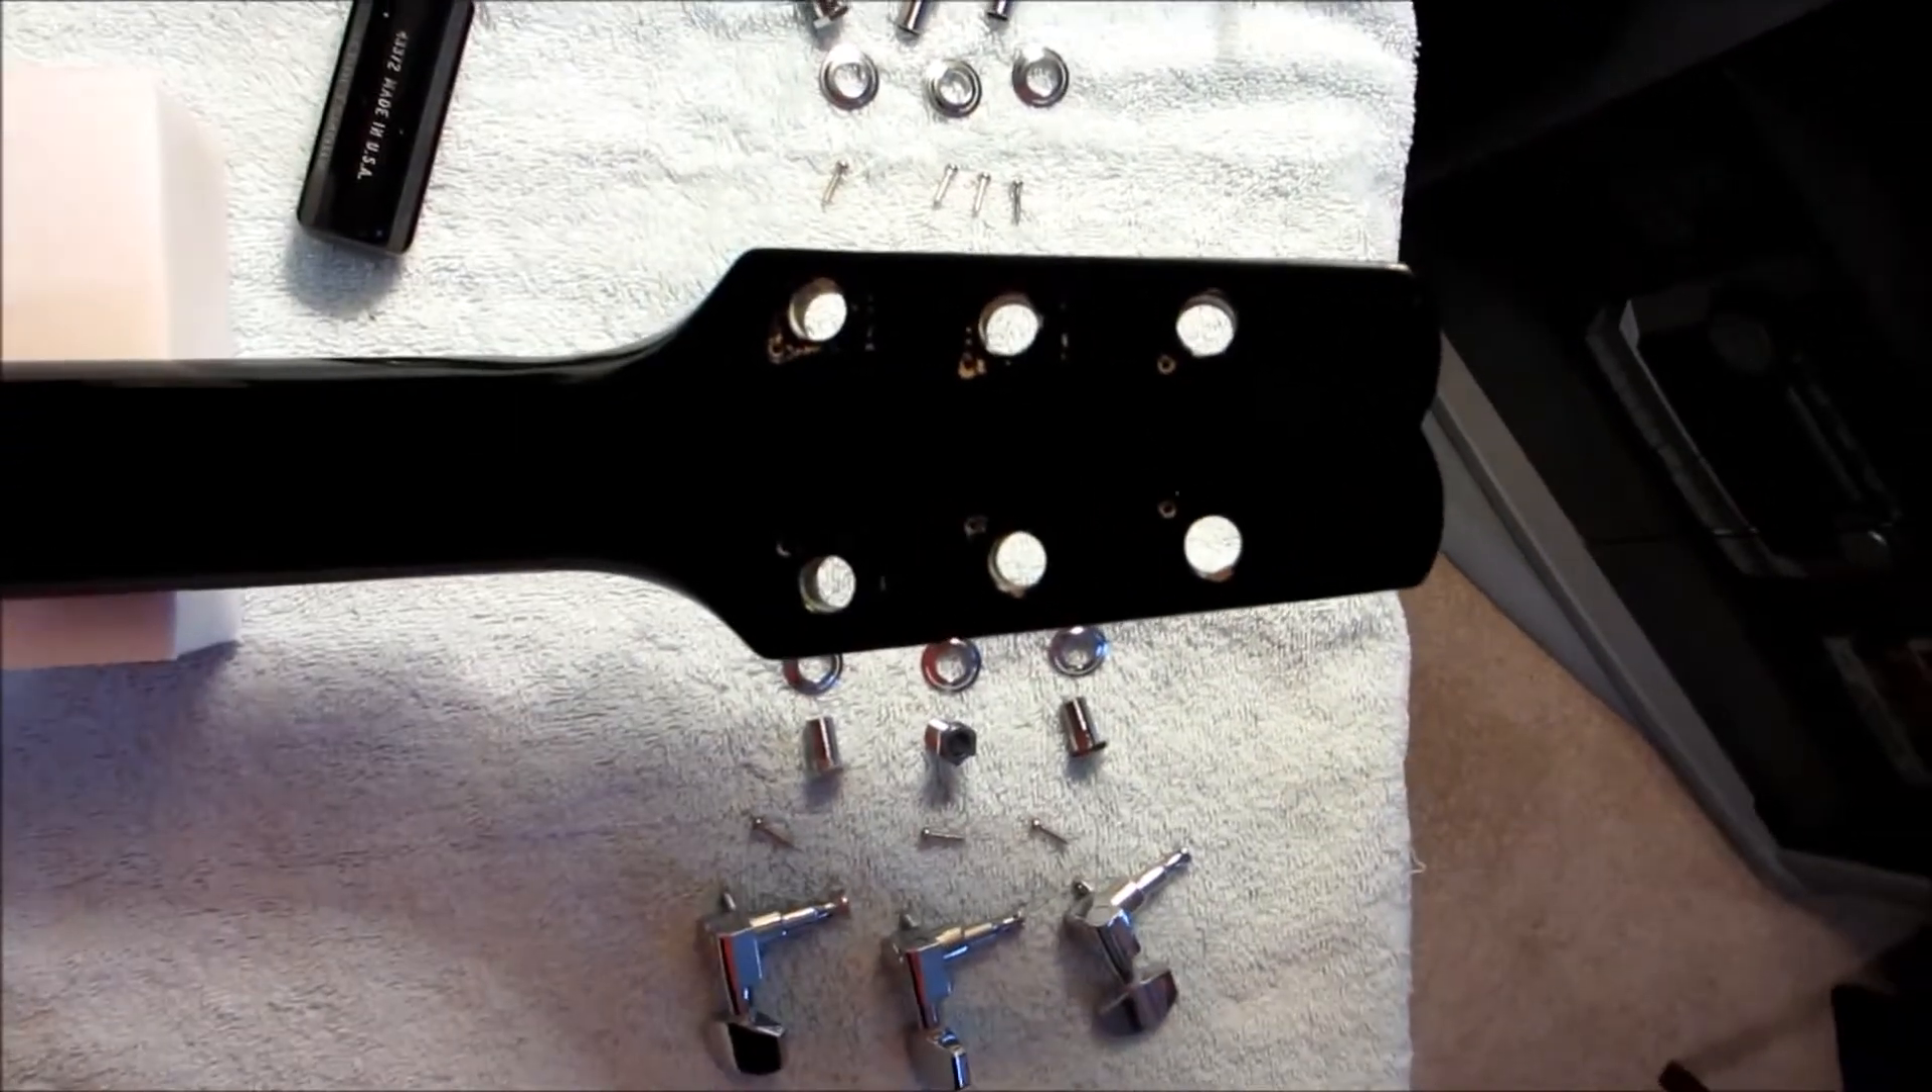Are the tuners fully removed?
Yes.